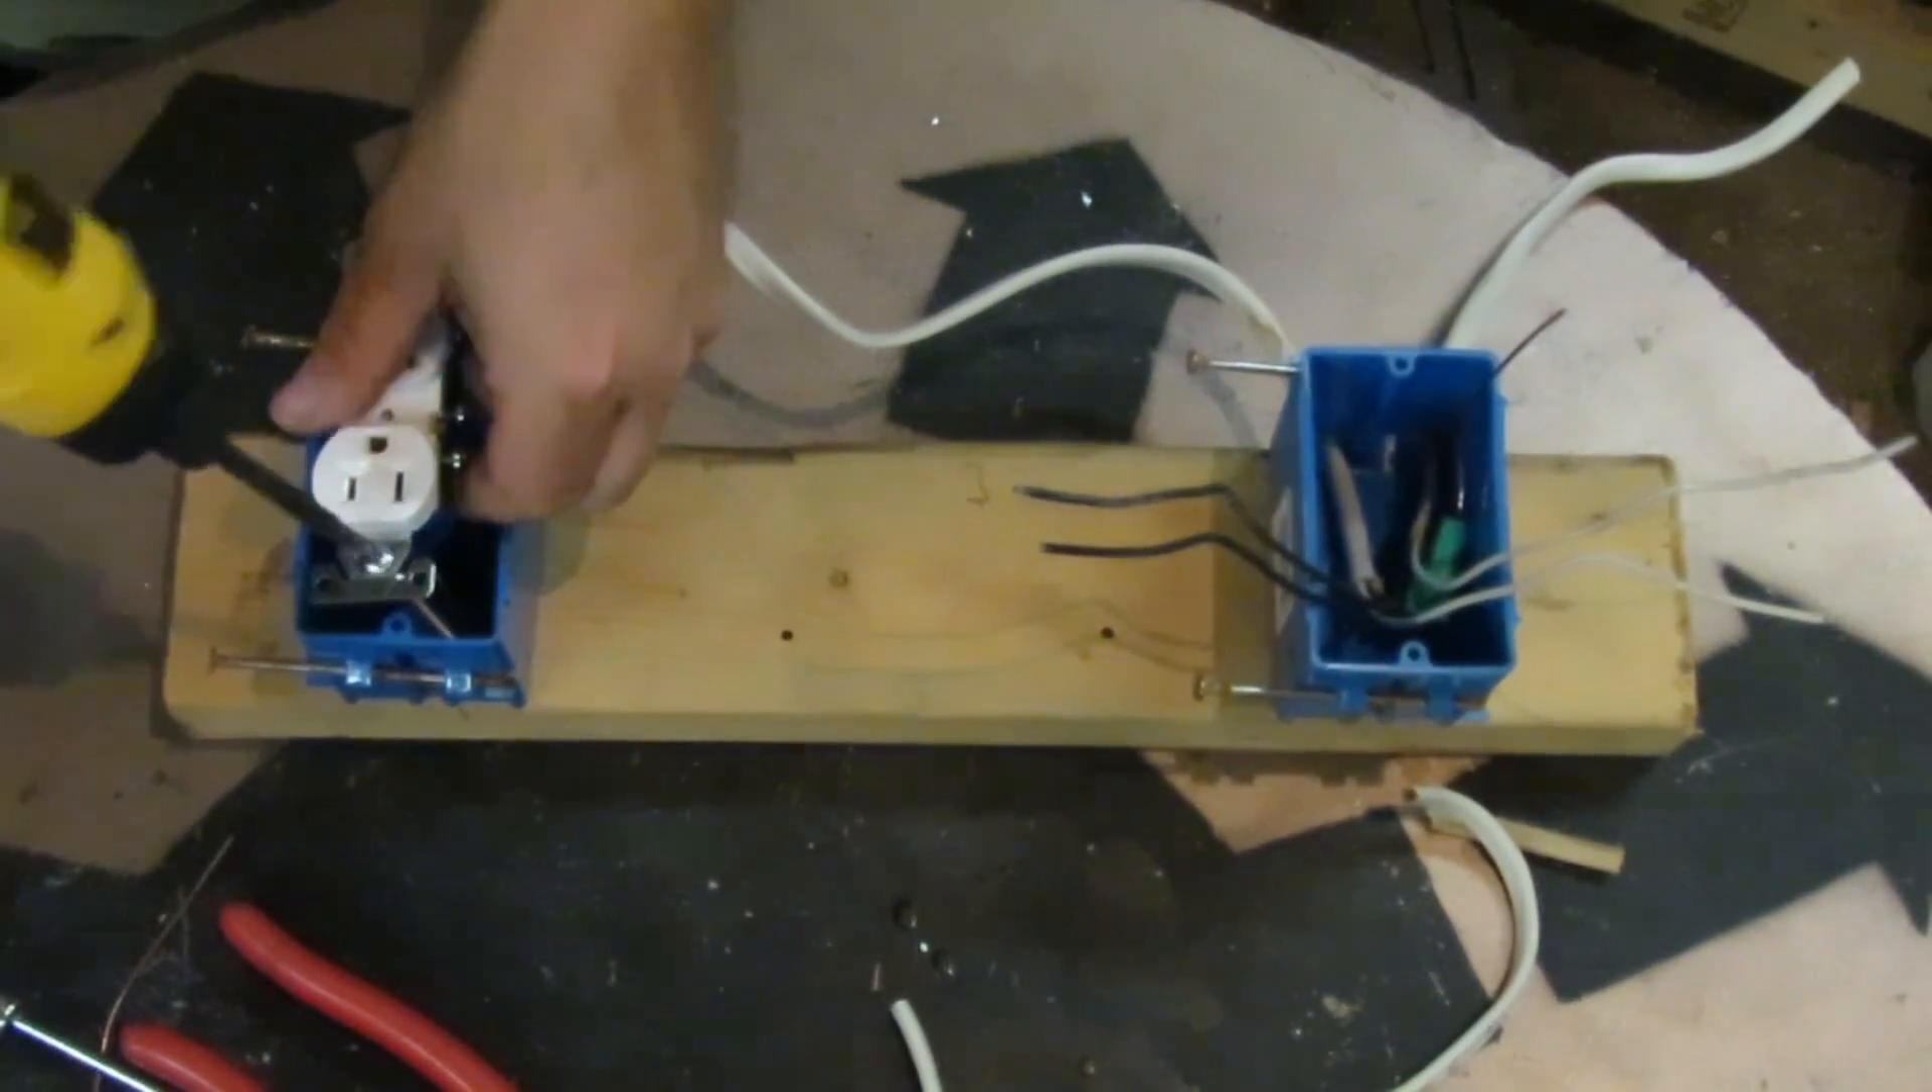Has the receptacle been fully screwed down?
No.